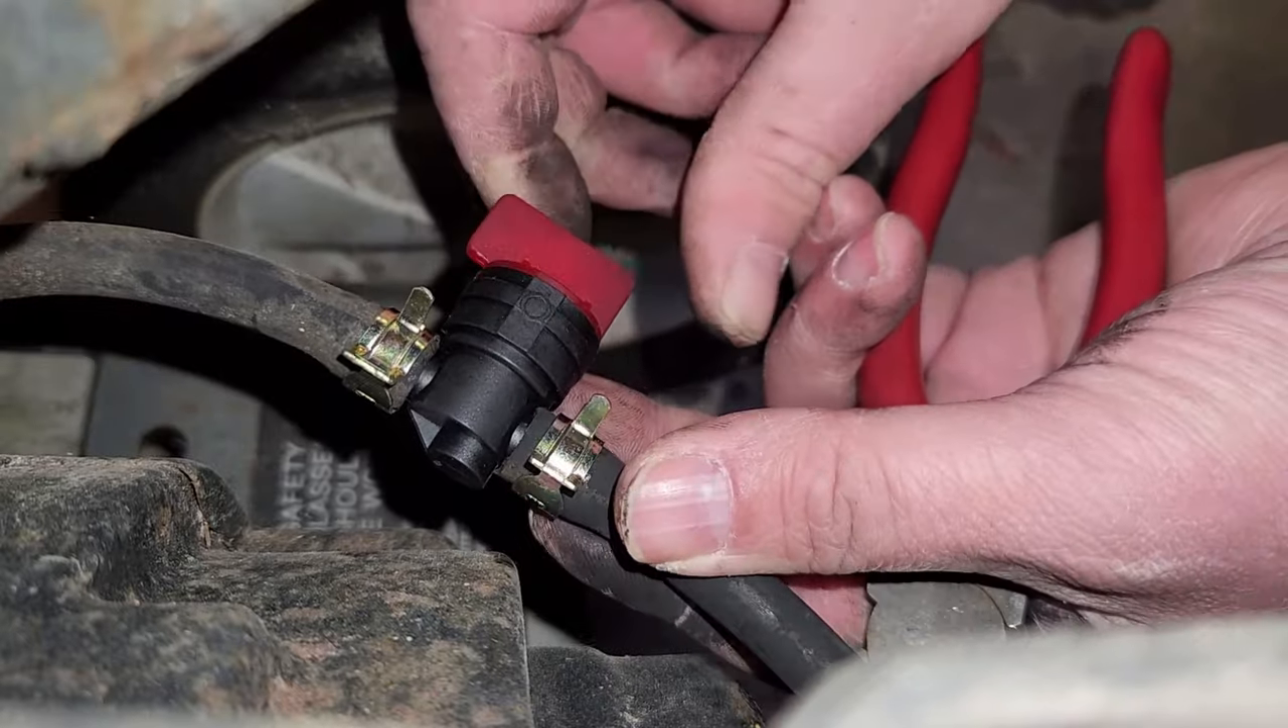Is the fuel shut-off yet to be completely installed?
No.